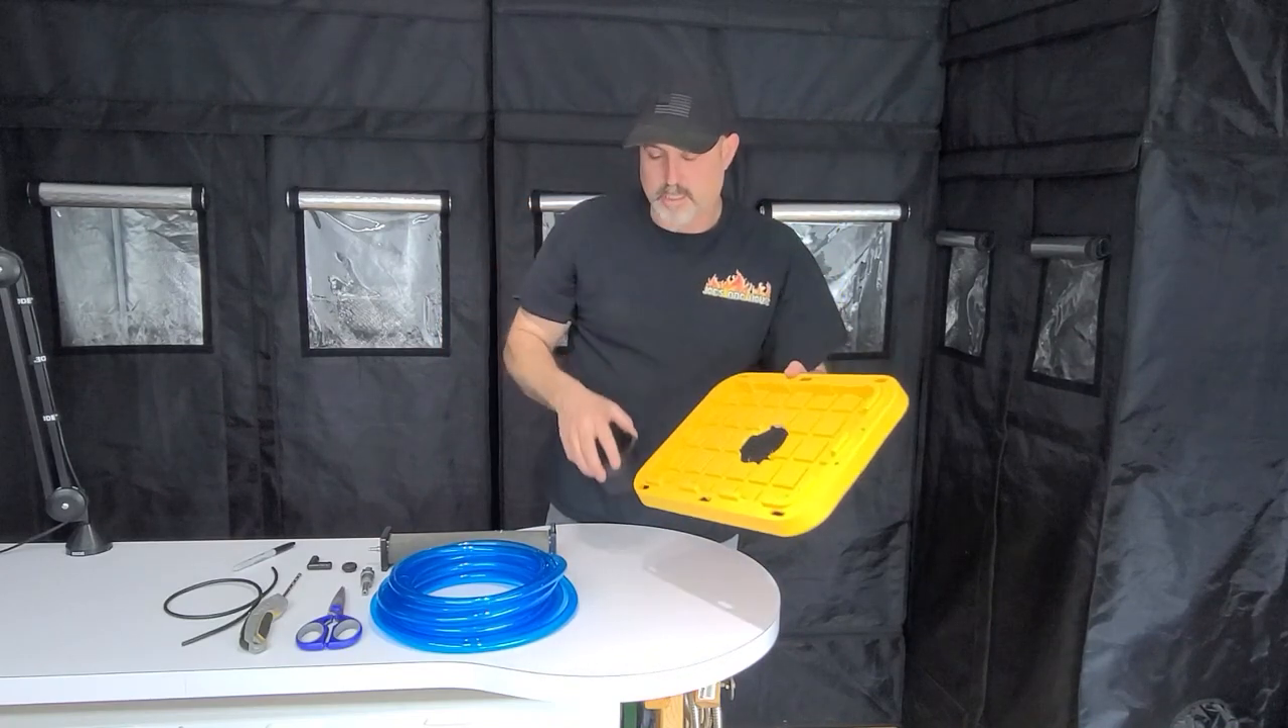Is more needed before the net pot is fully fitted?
Yes.